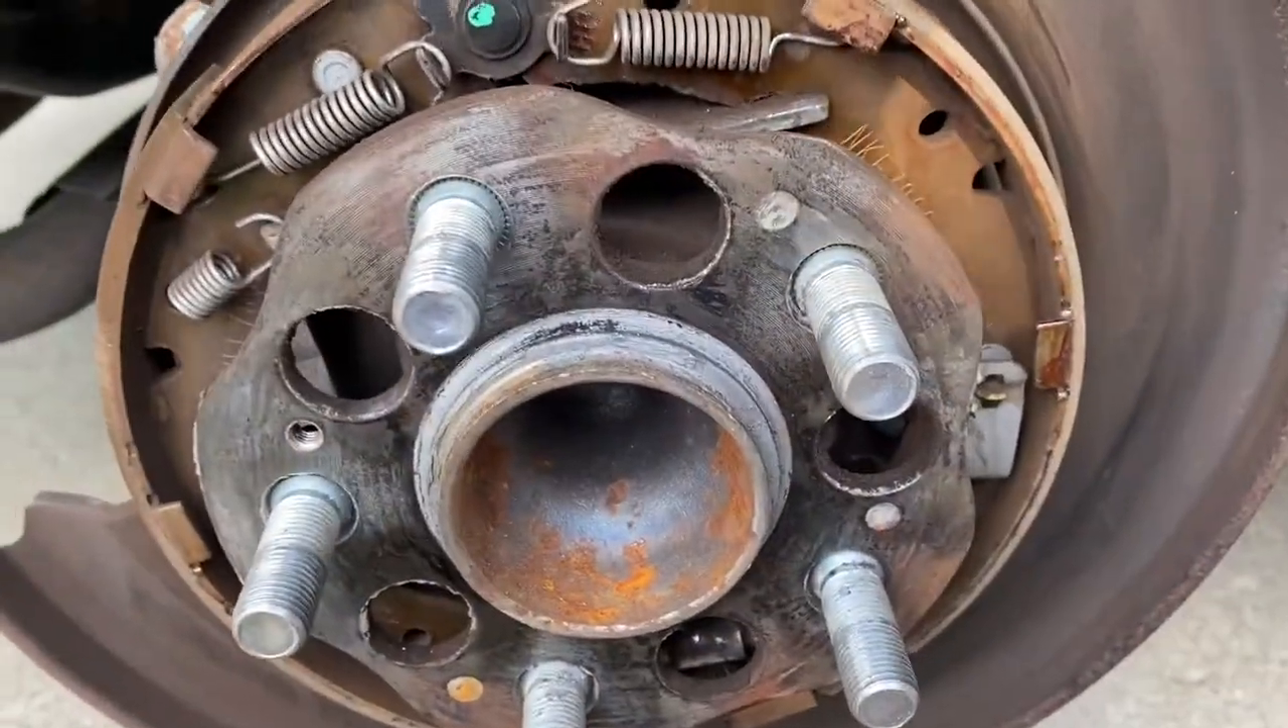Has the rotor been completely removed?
Yes.